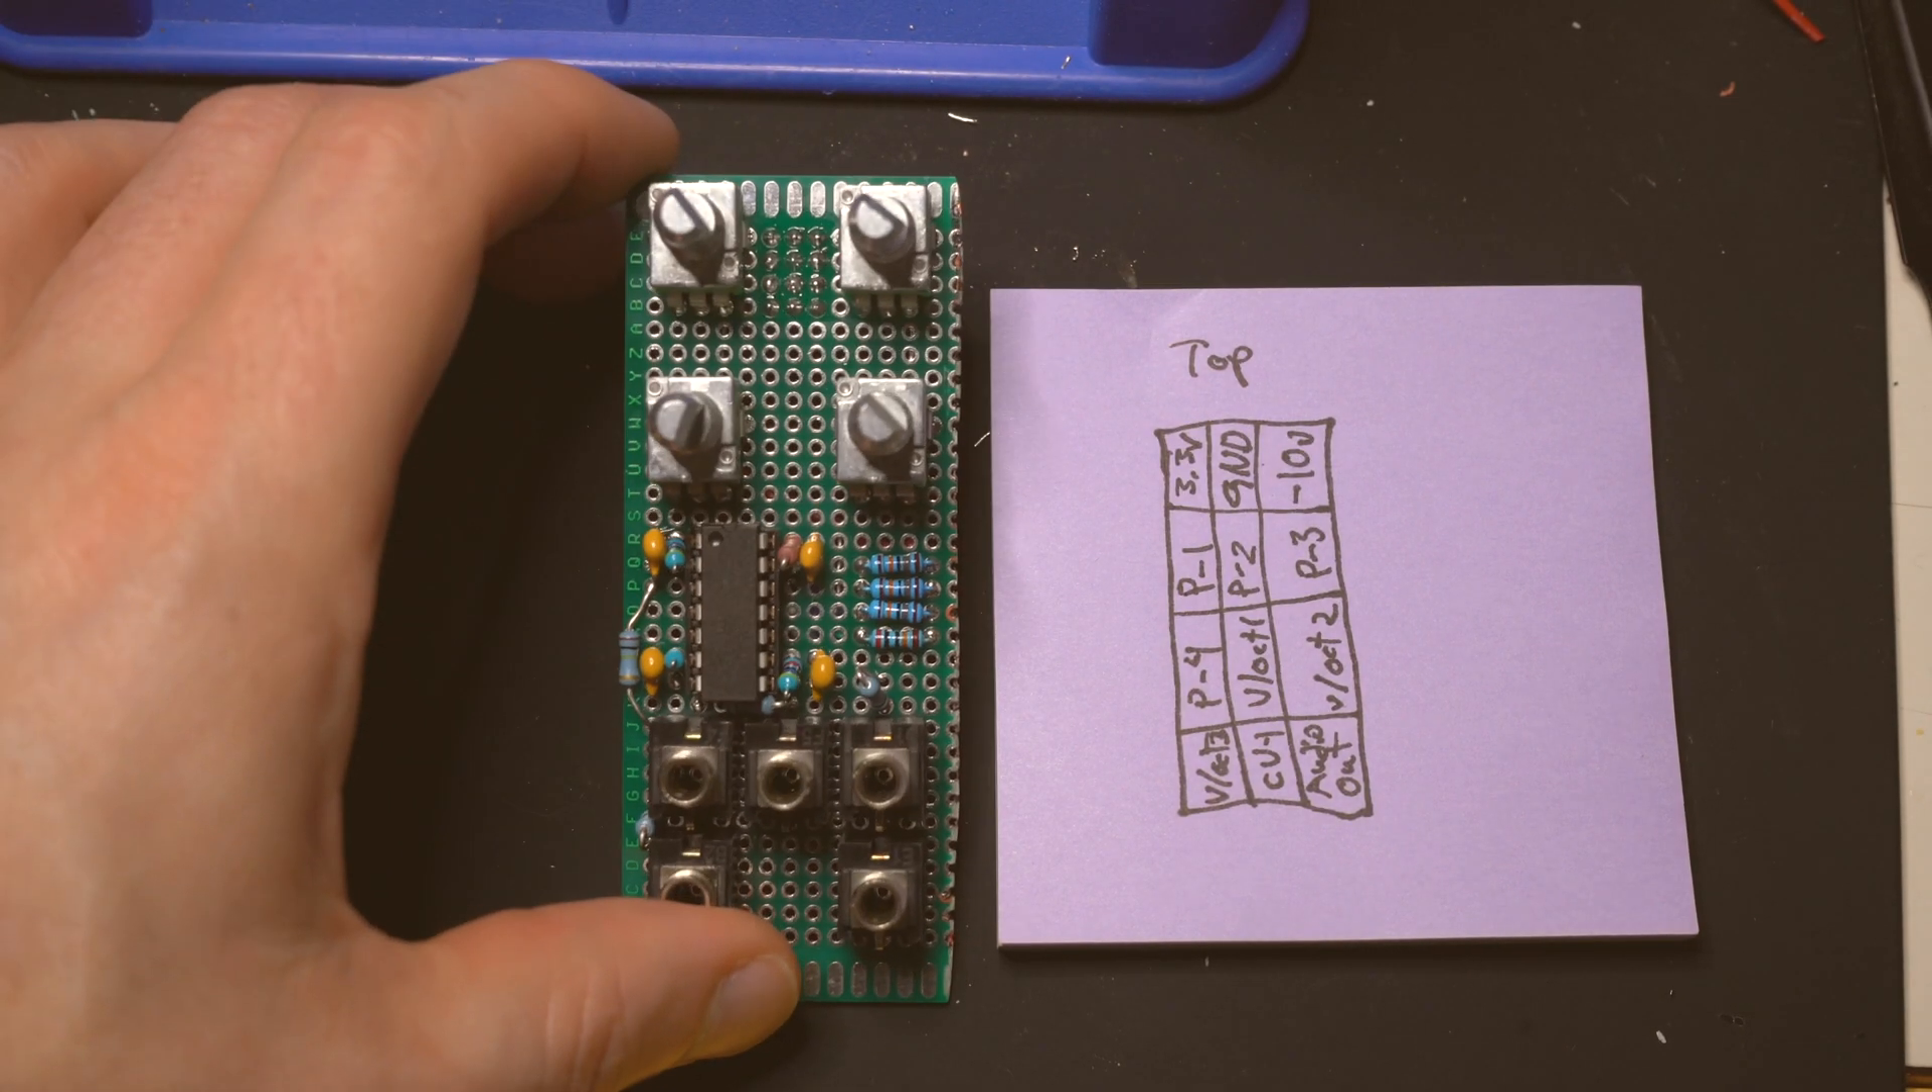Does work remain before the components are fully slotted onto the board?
No.